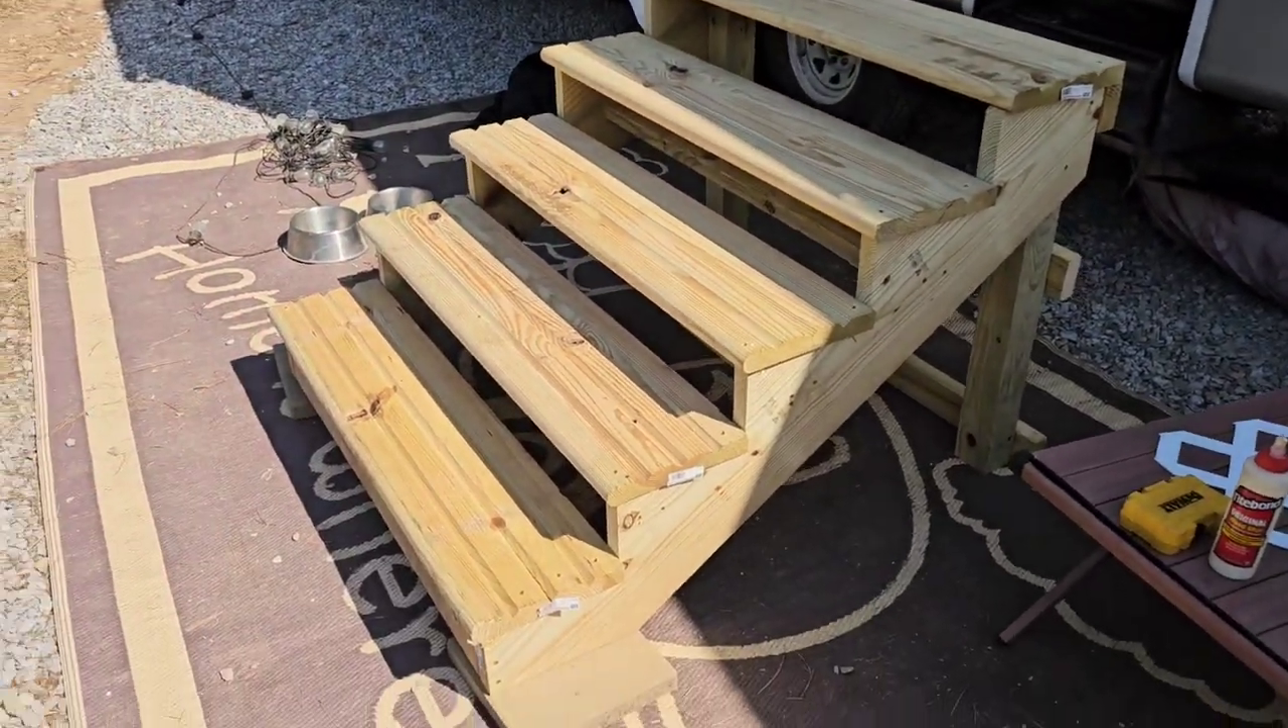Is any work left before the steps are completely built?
No.